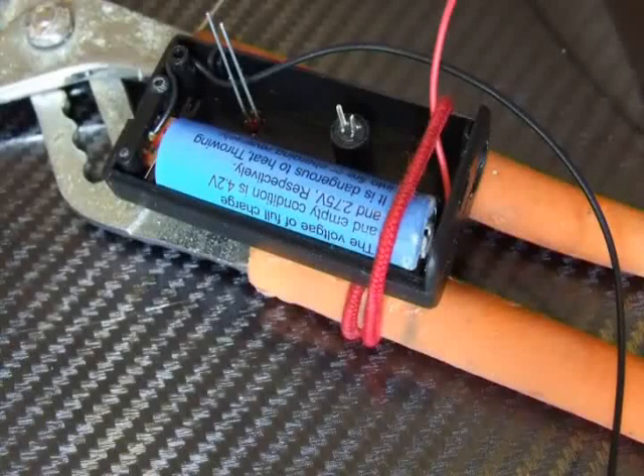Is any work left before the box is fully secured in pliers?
No.